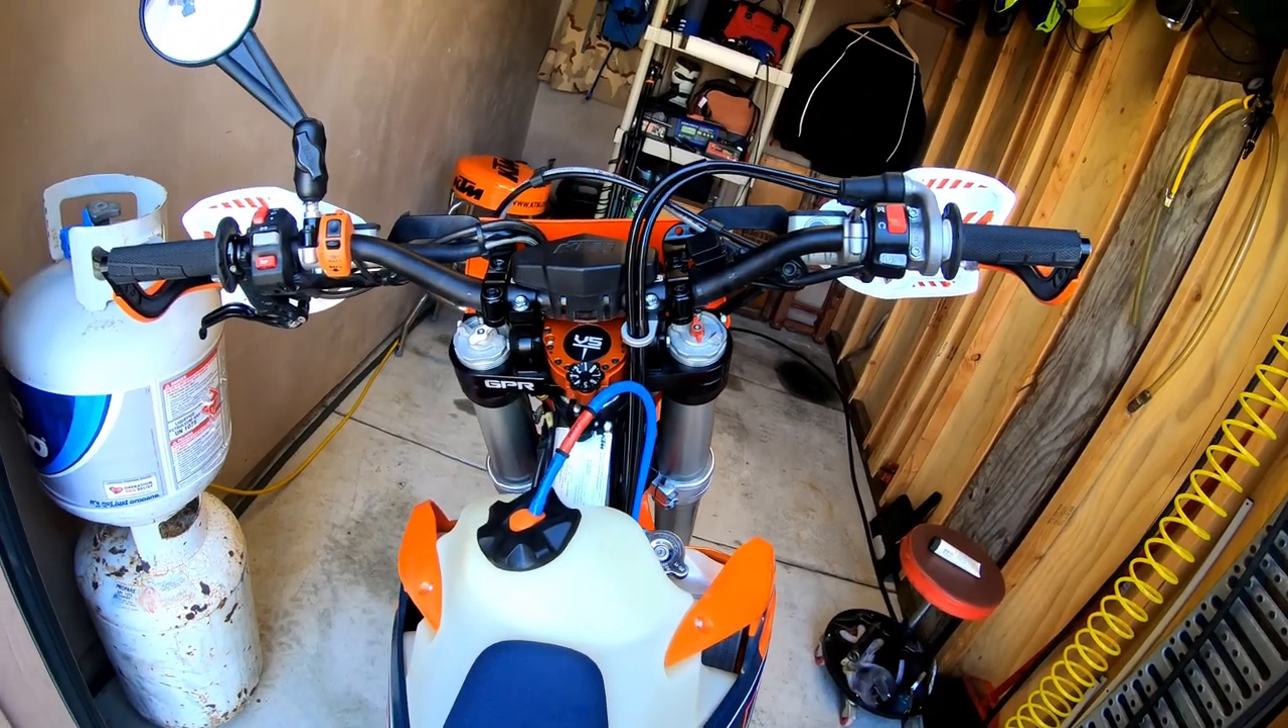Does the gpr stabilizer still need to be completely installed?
No.